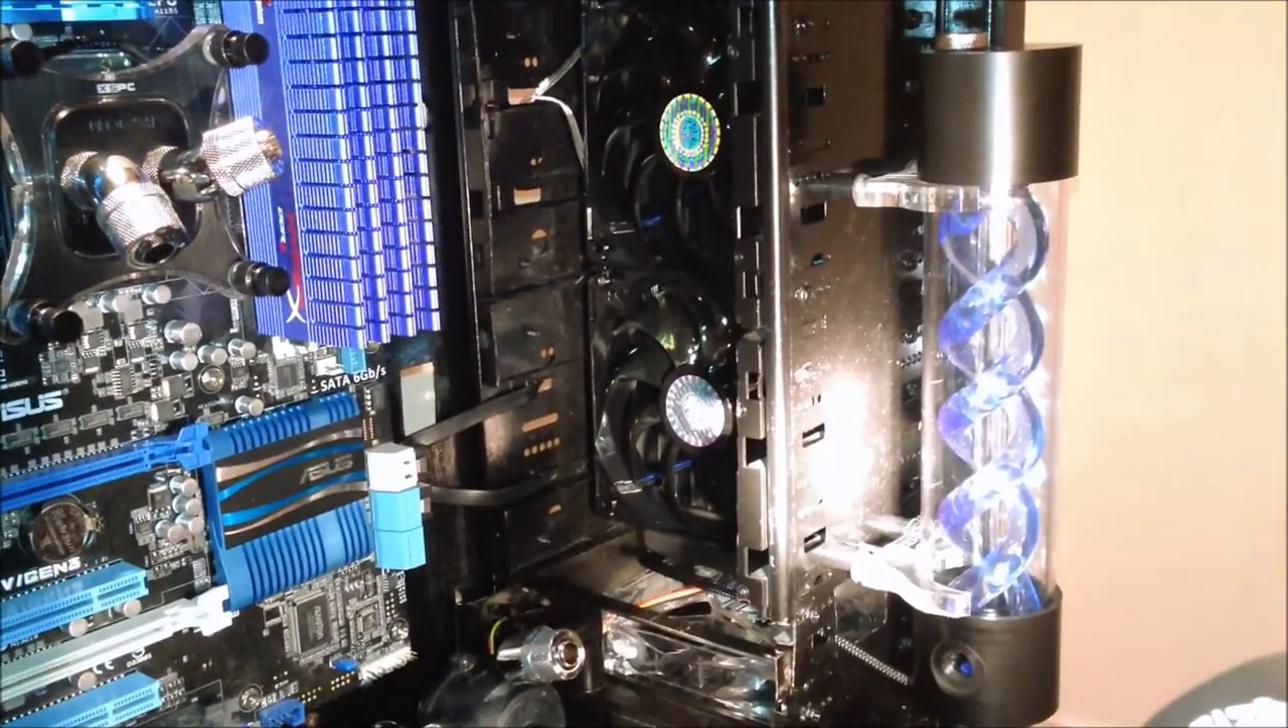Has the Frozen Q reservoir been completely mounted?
Yes.